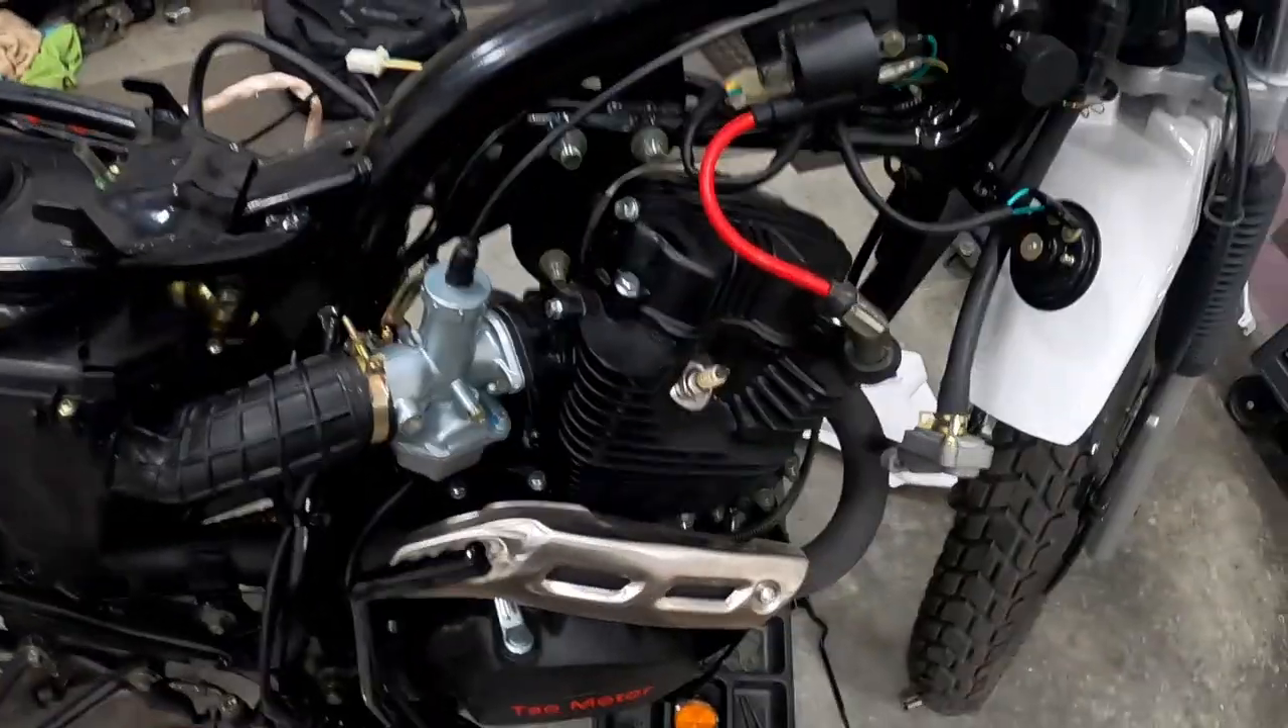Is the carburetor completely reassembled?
Yes.